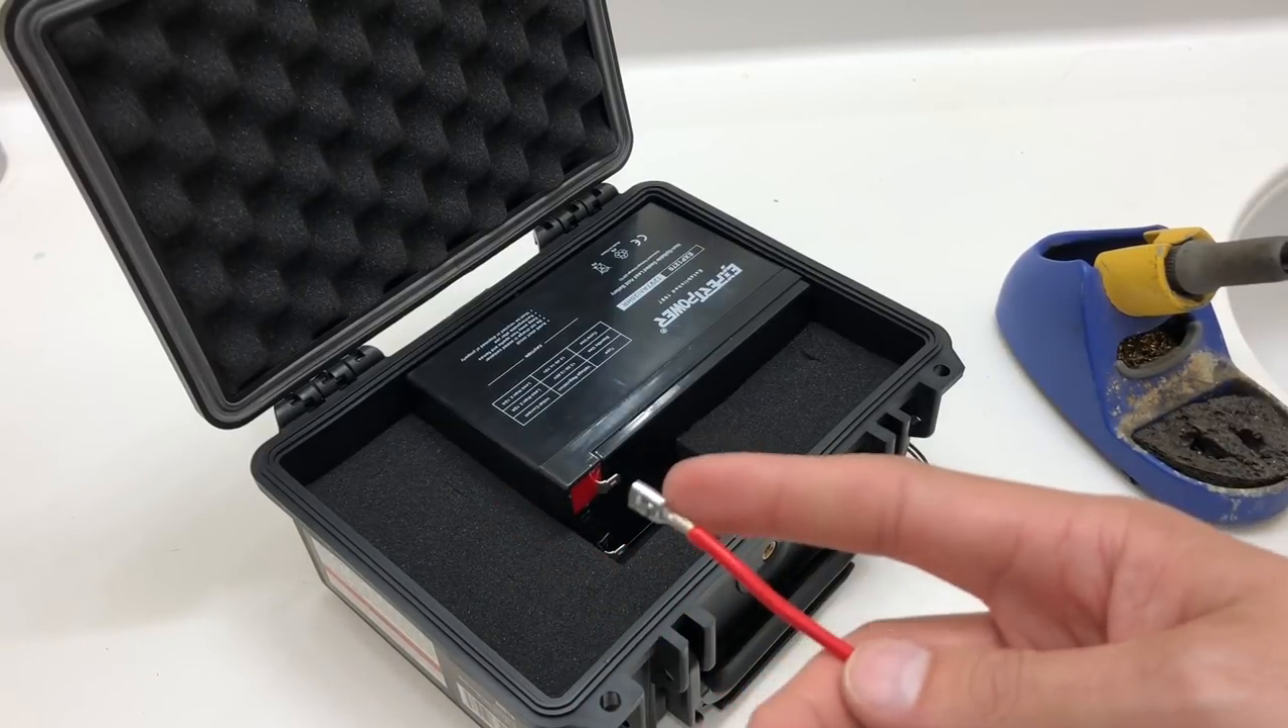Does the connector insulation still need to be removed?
No.